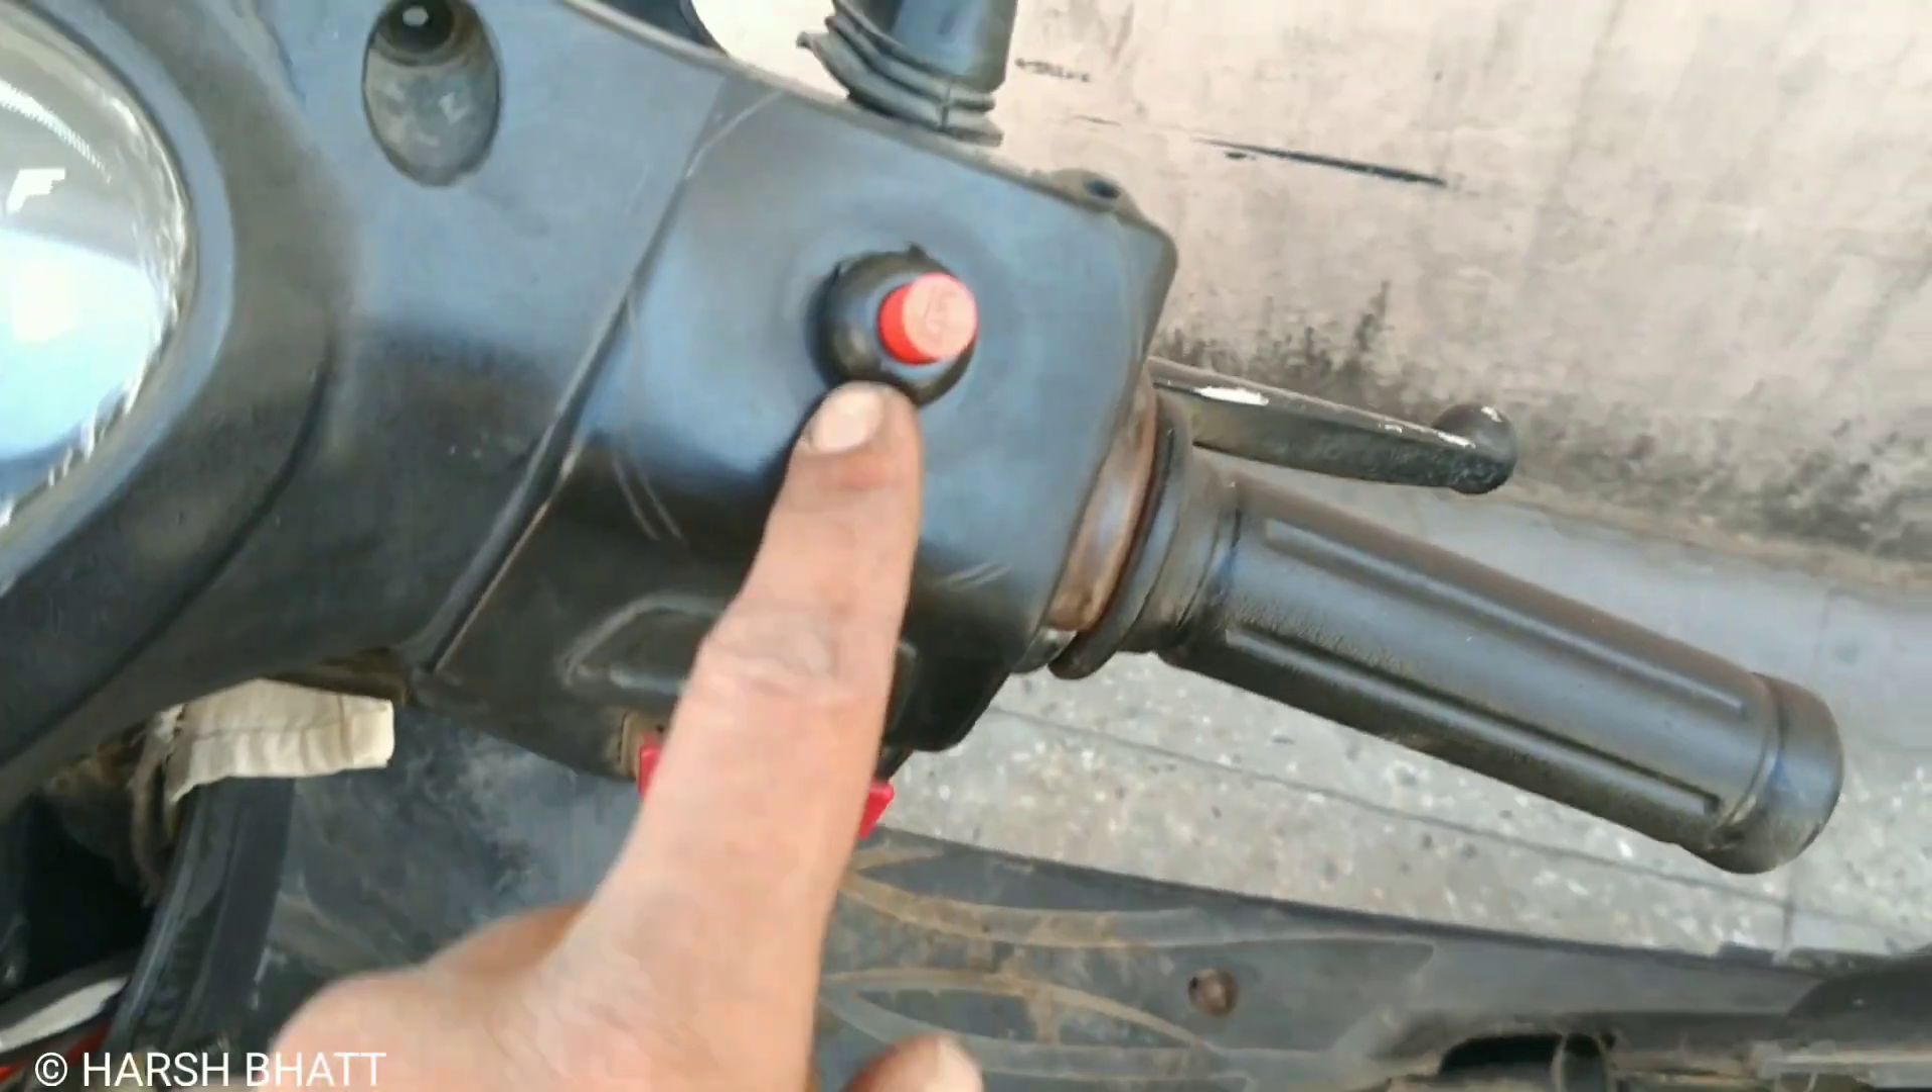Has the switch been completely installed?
Yes.